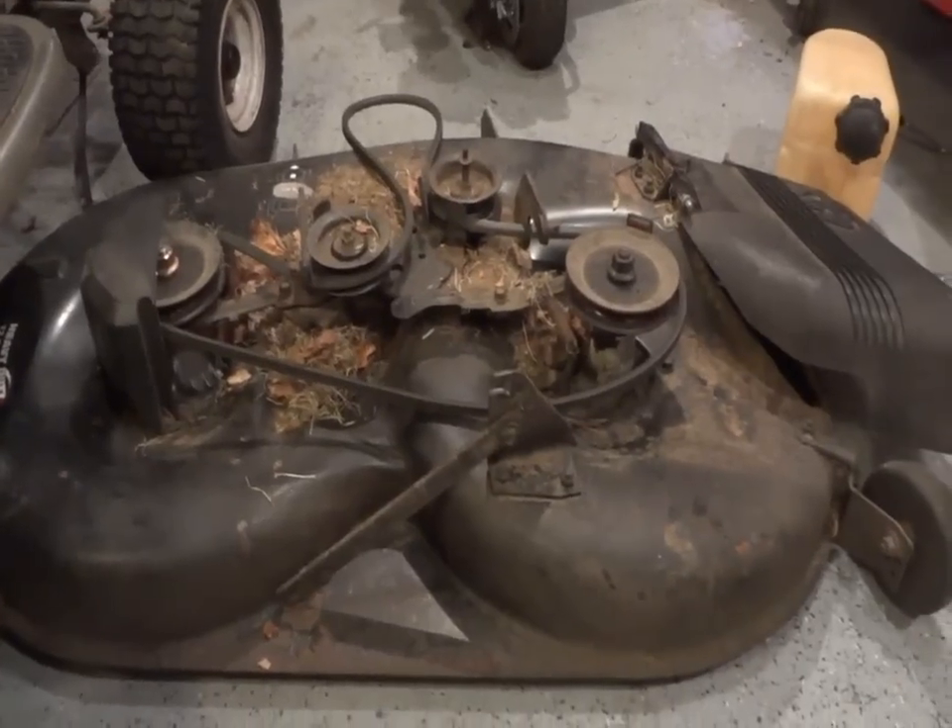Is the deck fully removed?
Yes.